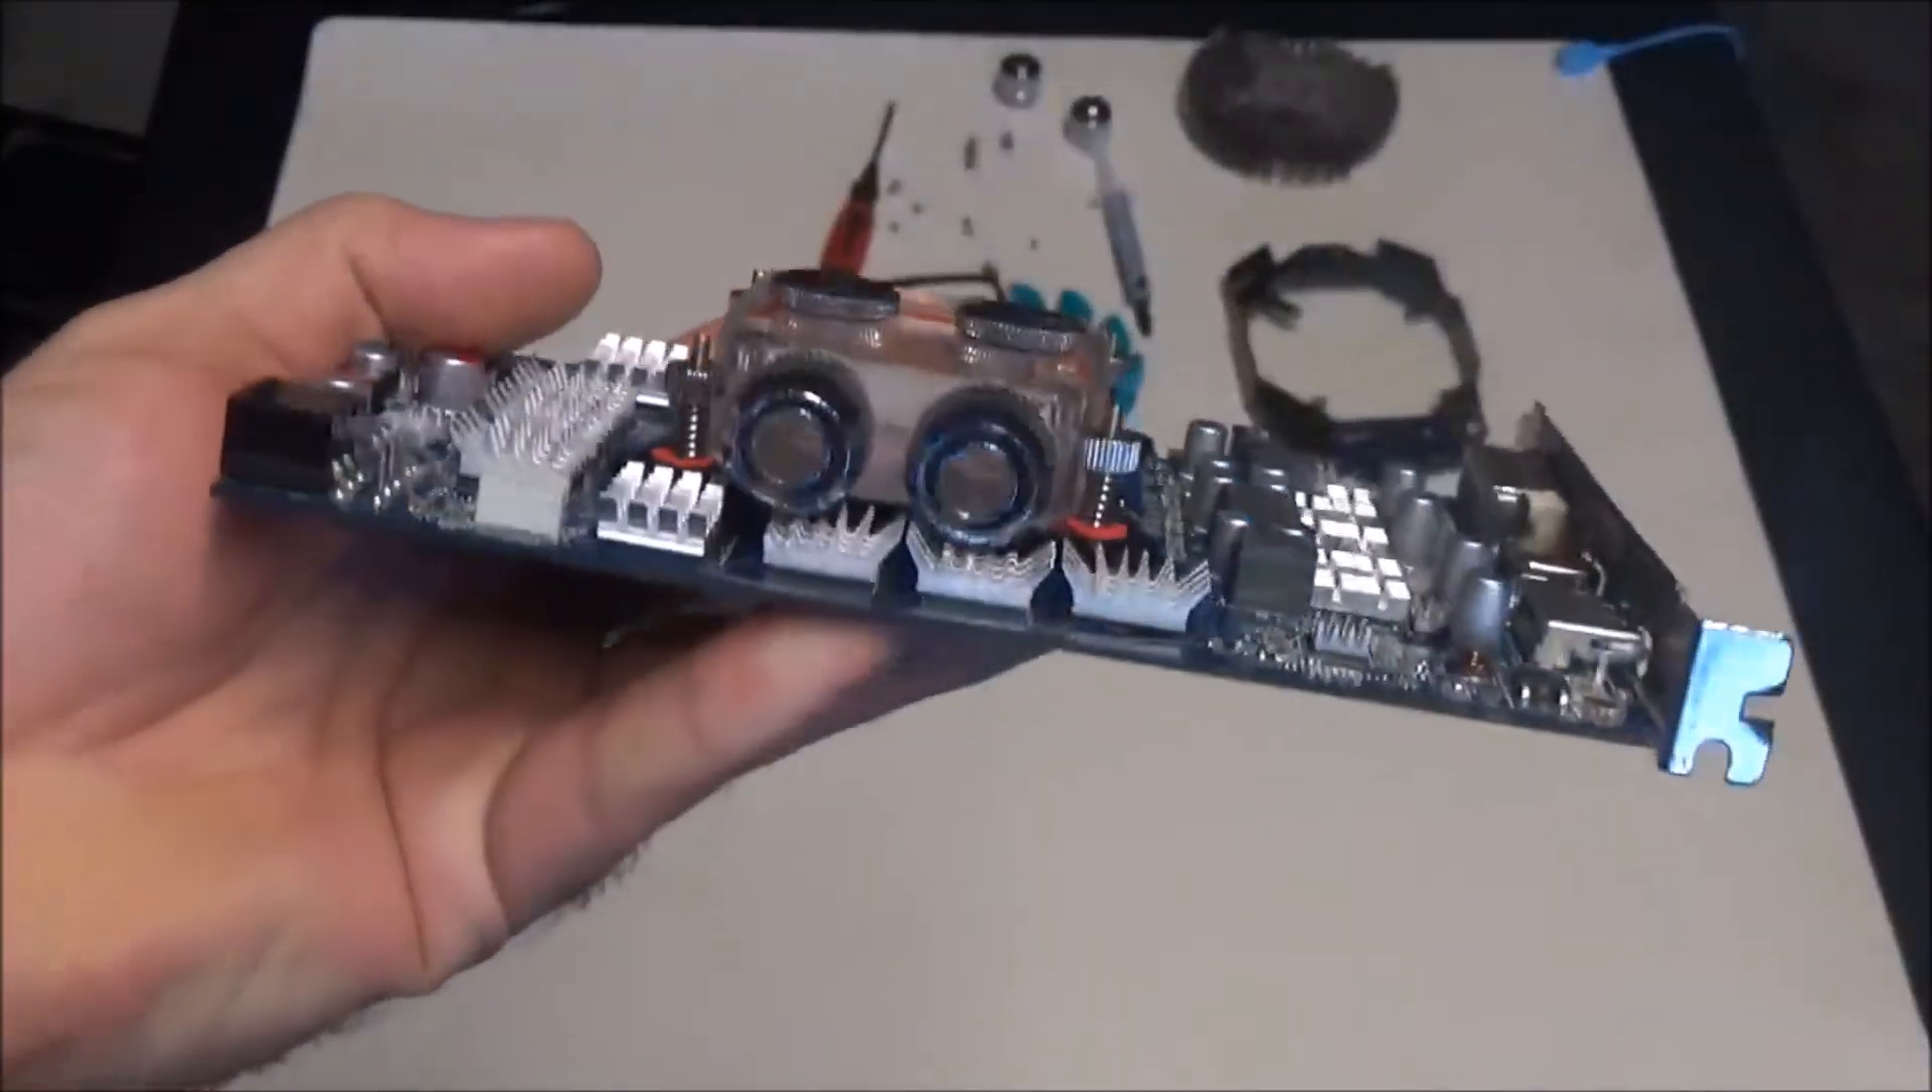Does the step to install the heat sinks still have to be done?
No.